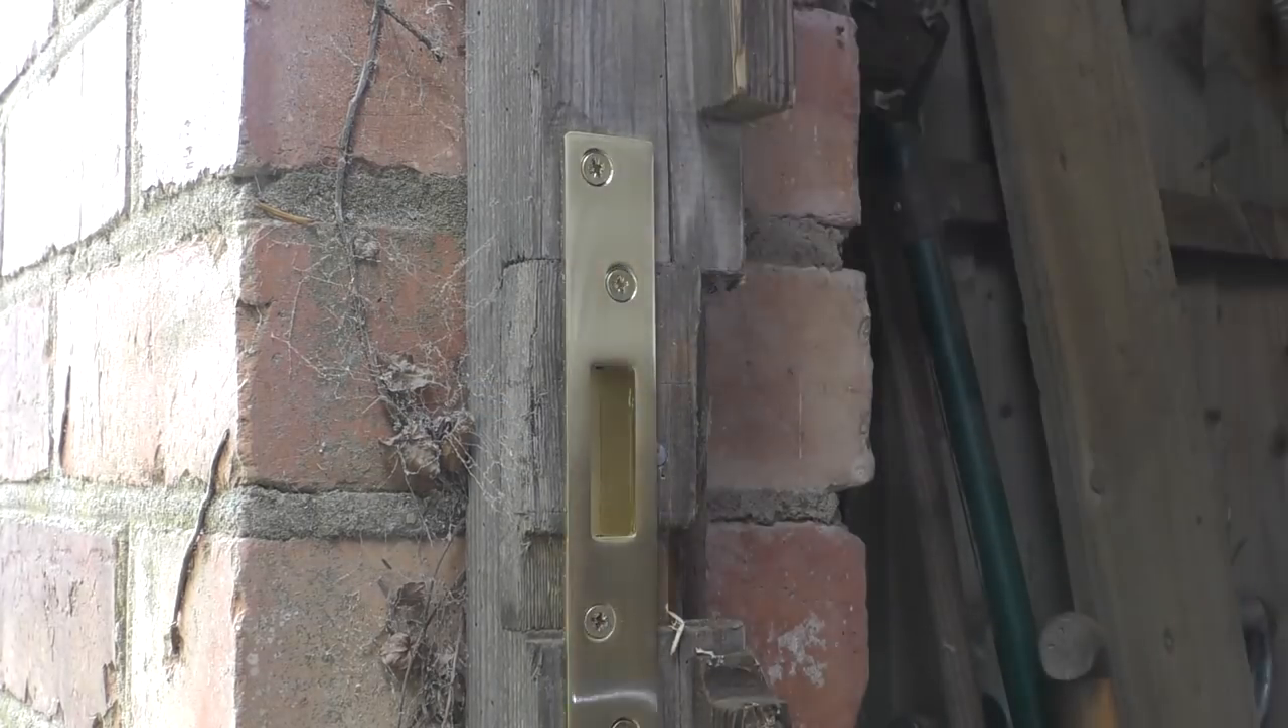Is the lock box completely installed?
Yes.